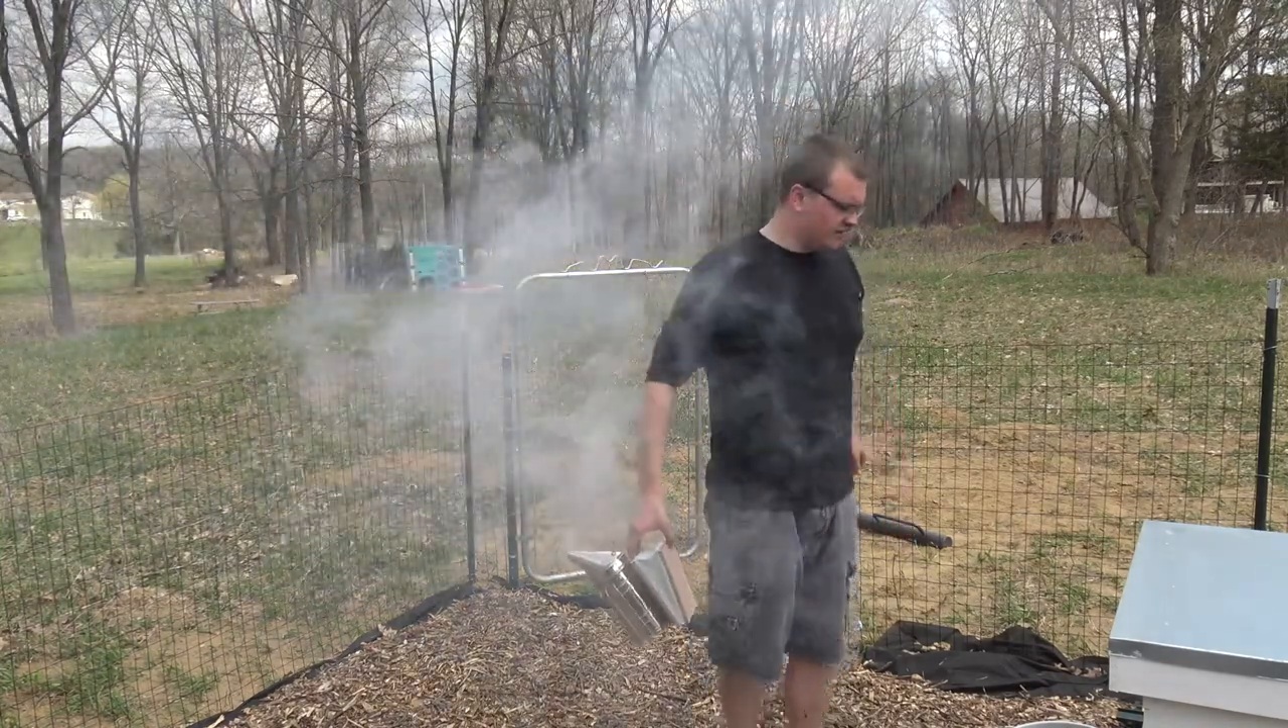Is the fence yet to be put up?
No.